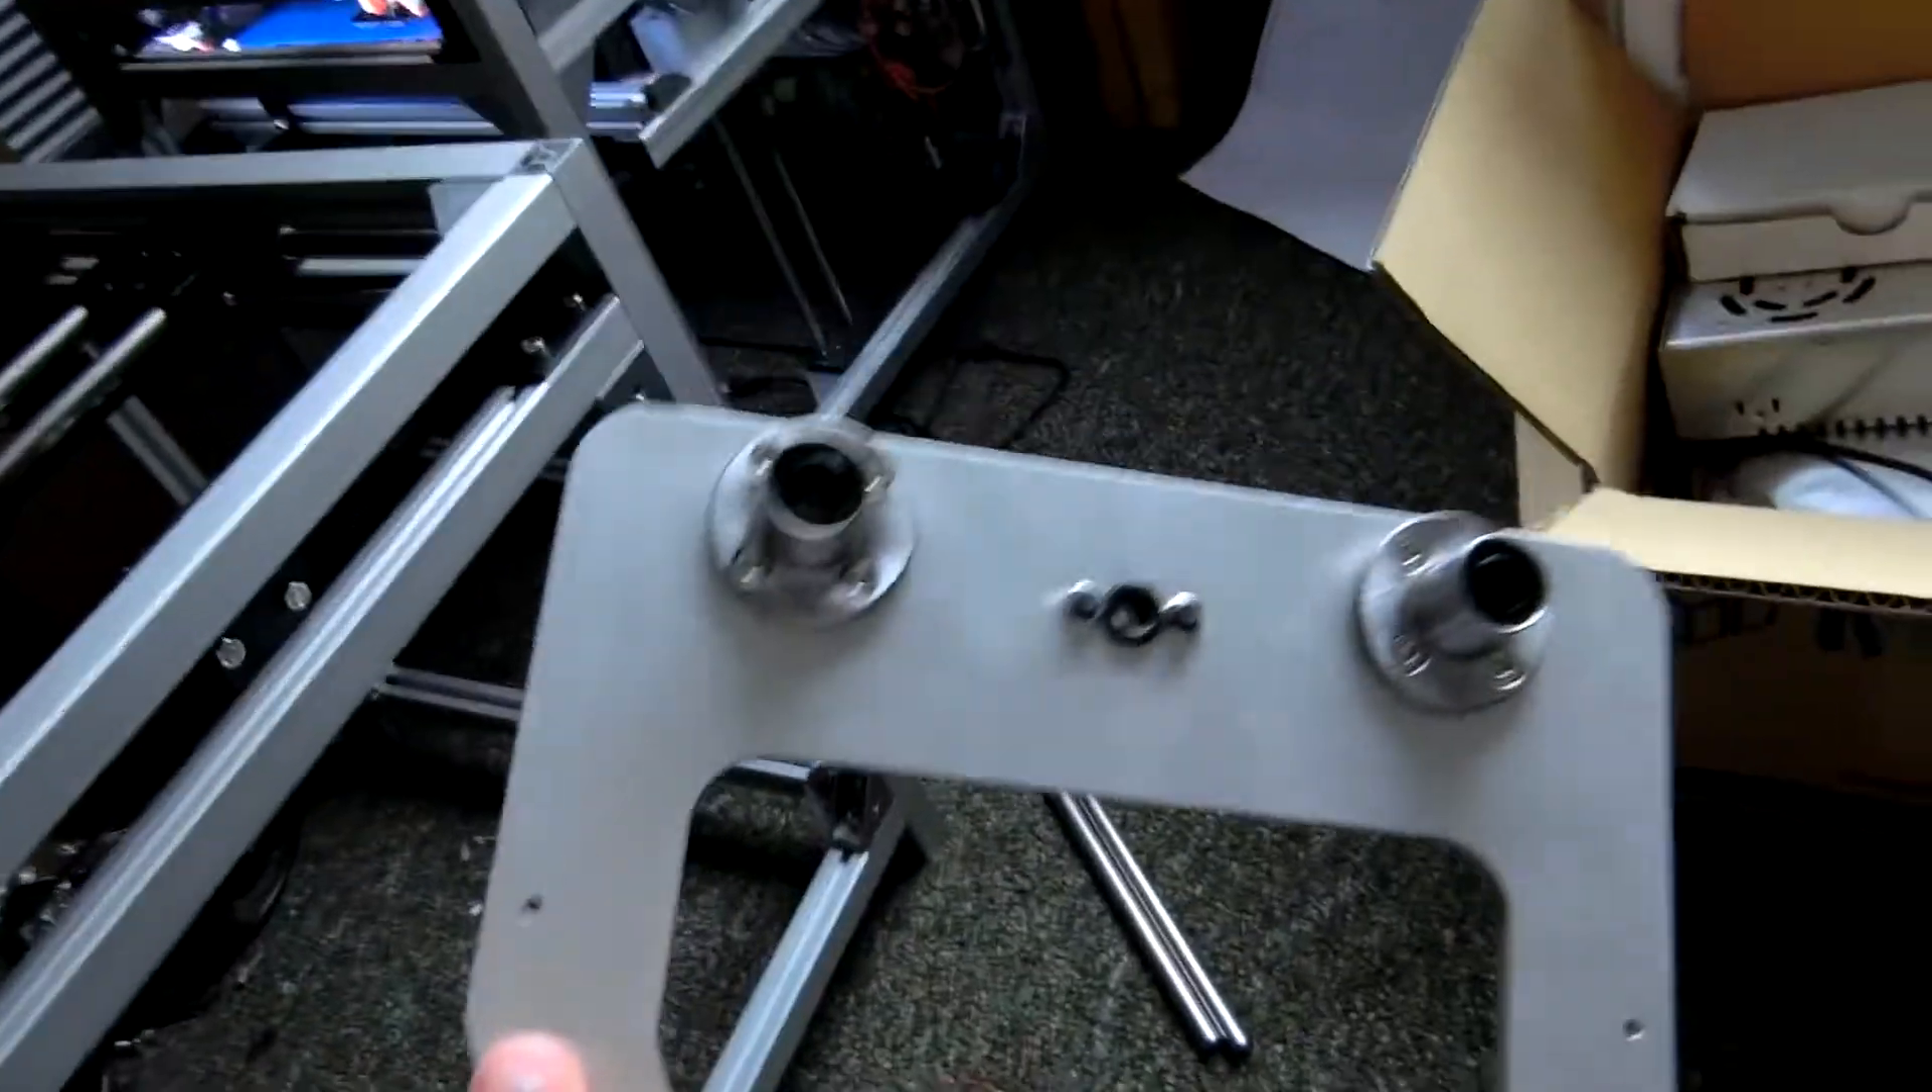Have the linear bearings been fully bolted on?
Yes.